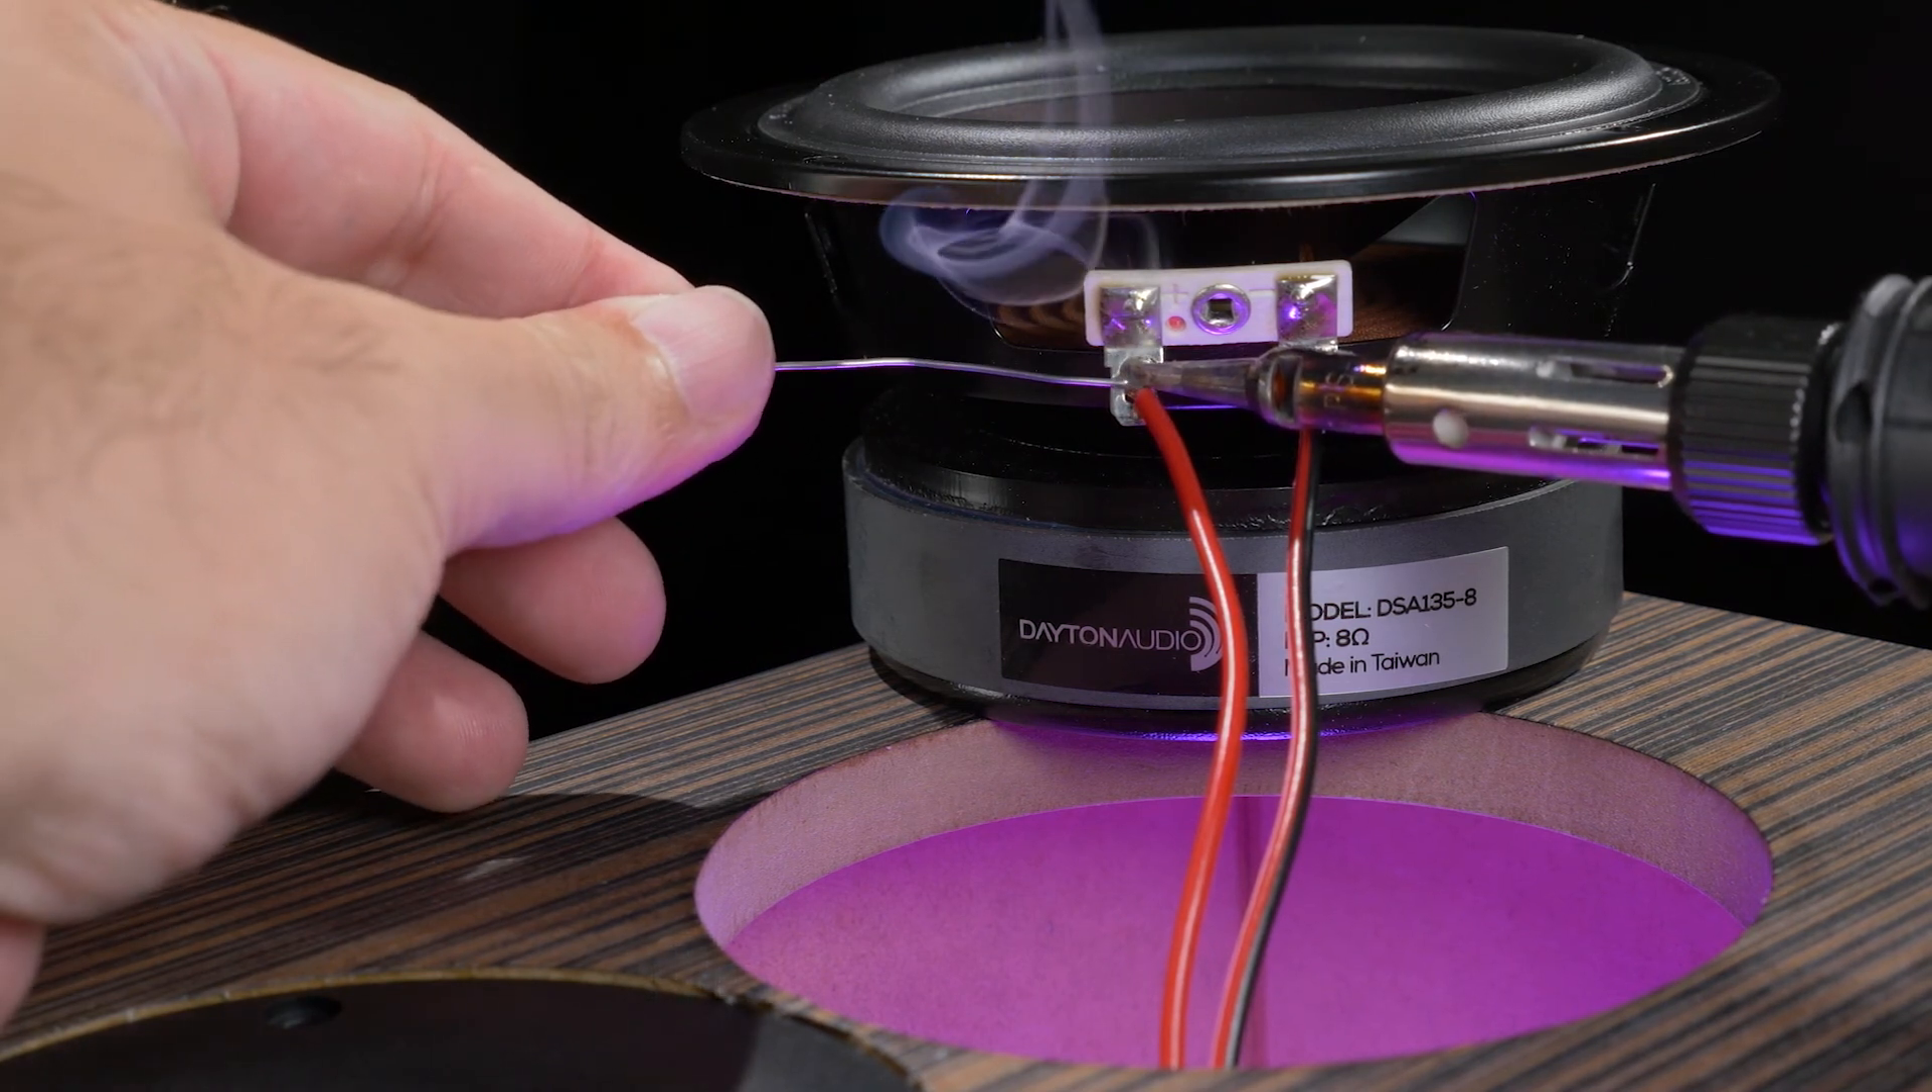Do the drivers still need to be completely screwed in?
Yes.